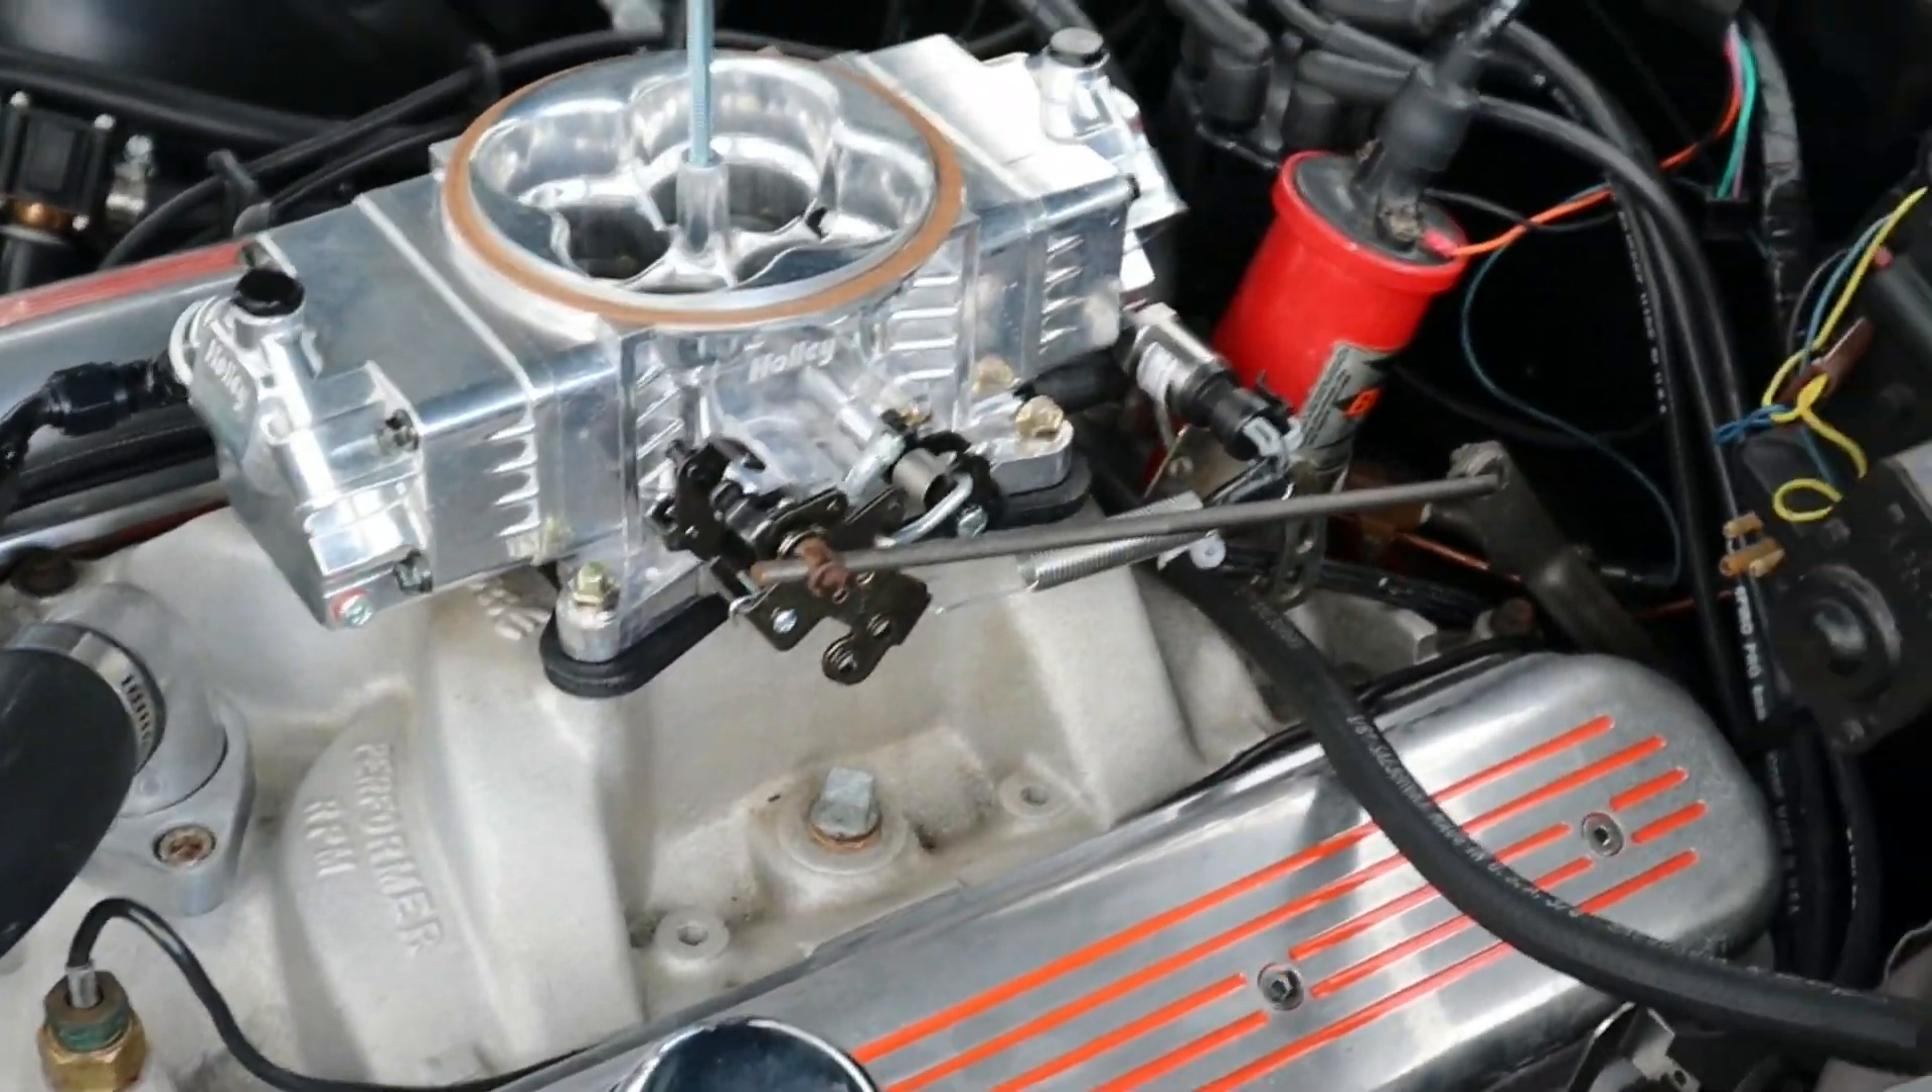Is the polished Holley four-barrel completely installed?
Yes.